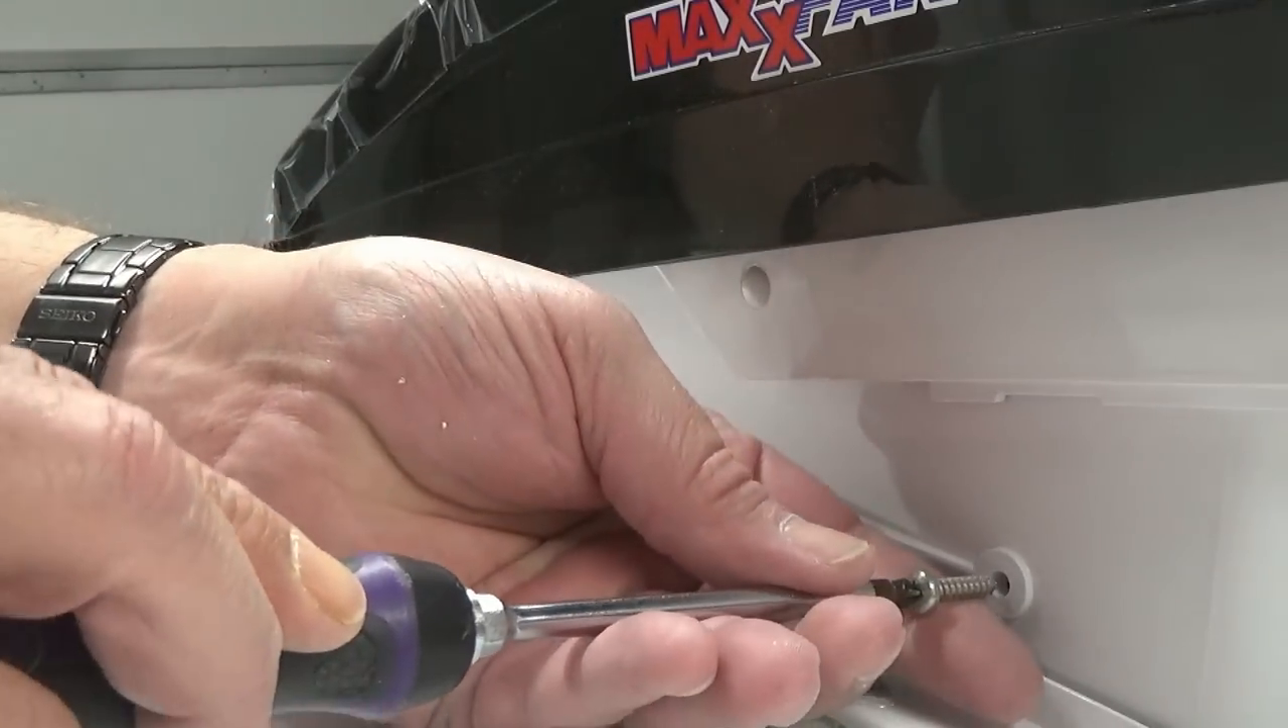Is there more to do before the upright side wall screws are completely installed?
Yes.